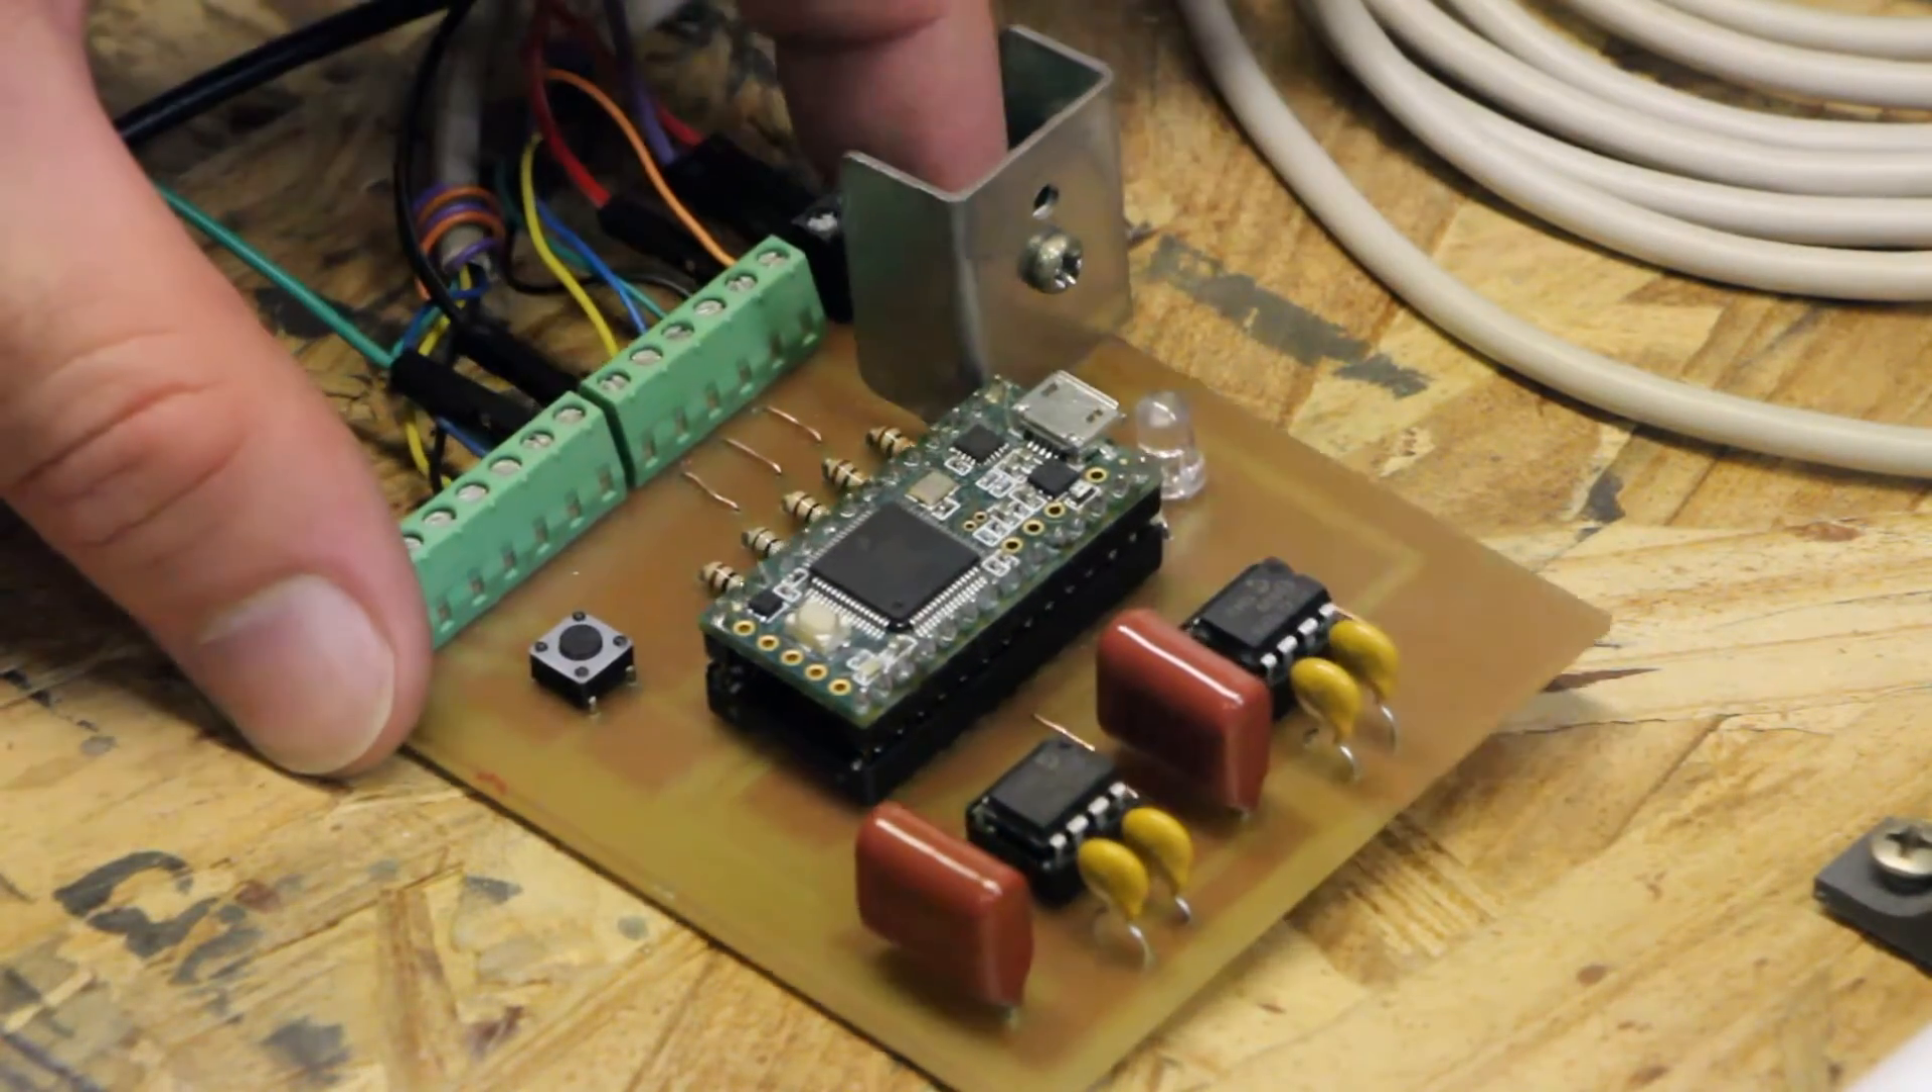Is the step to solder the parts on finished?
Yes.